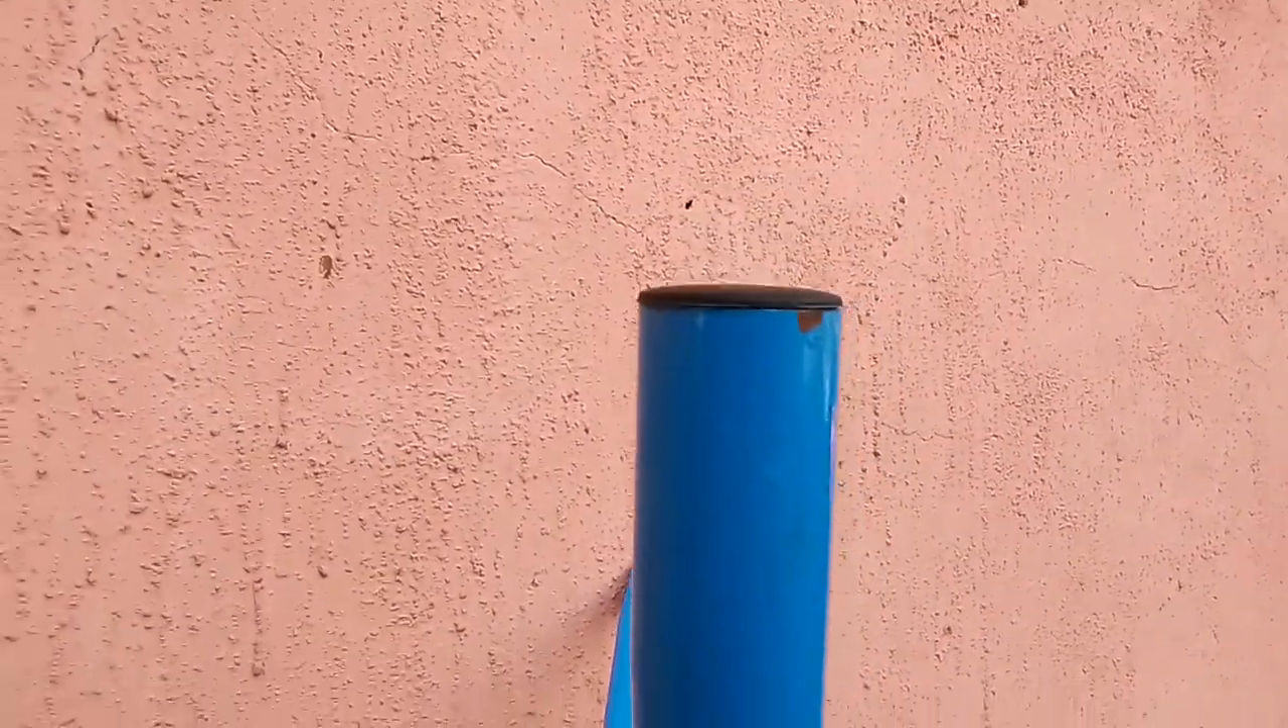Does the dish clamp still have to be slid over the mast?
Yes.